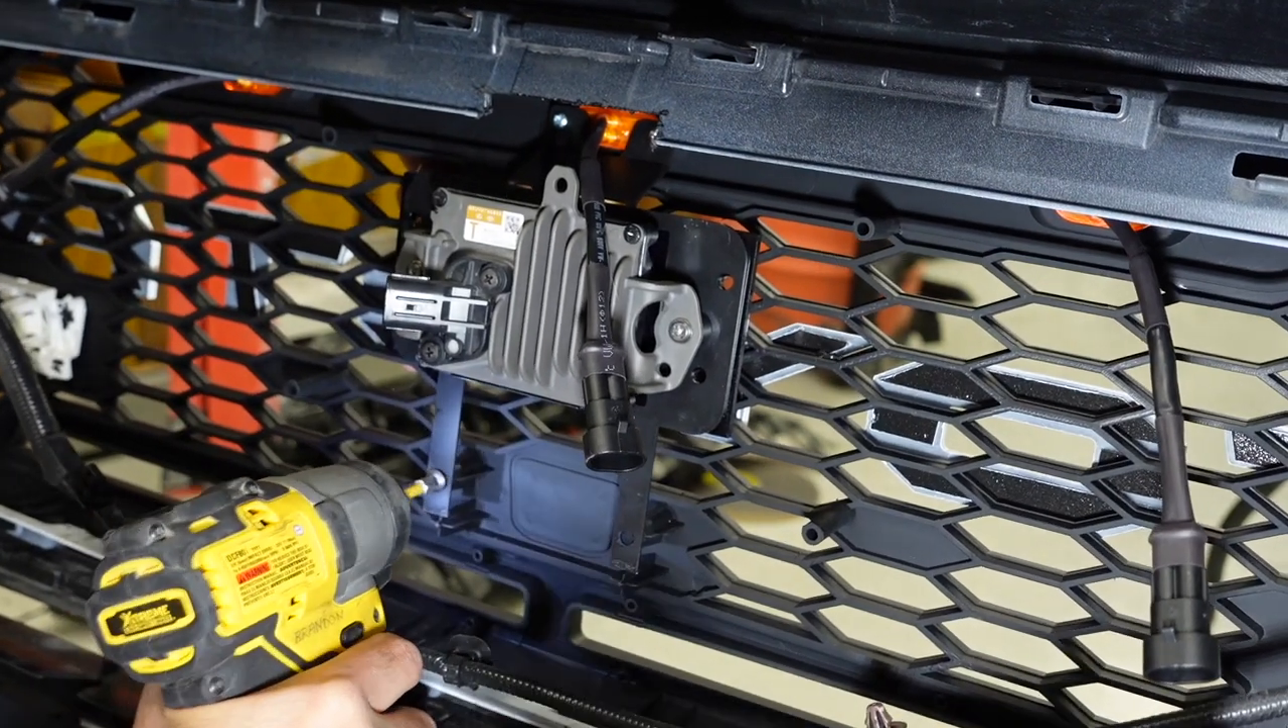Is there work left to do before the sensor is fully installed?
Yes.